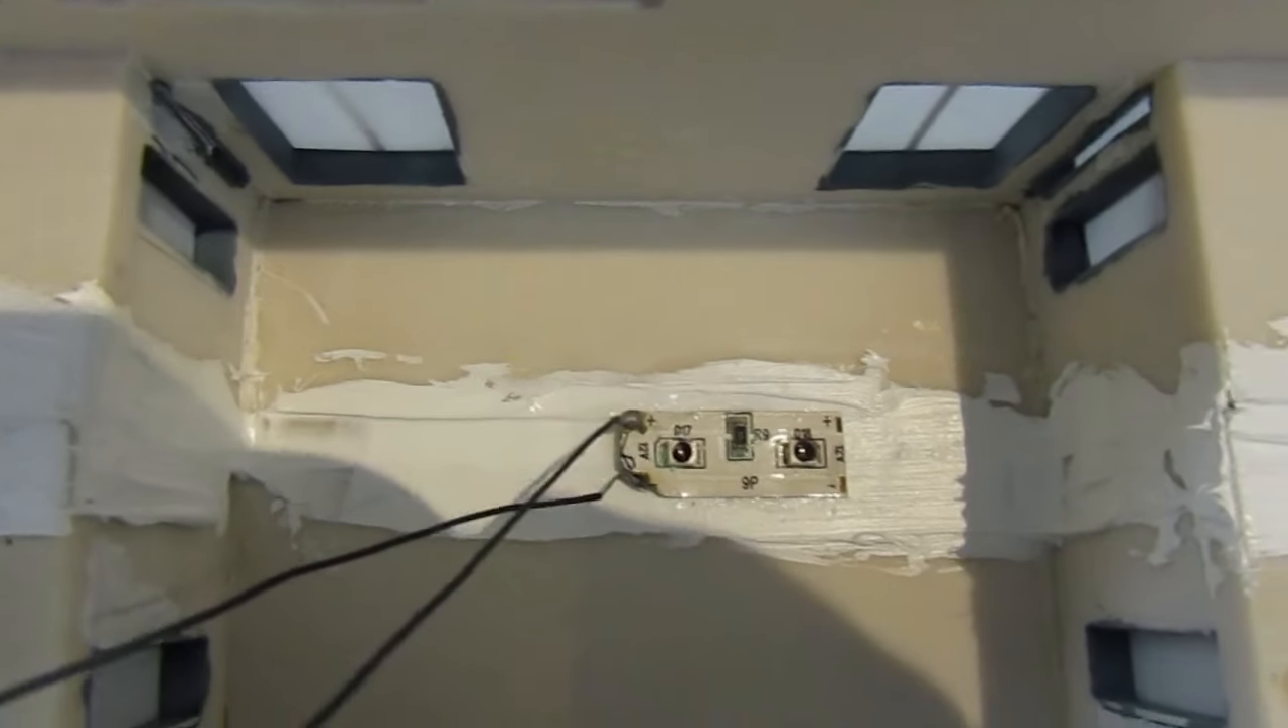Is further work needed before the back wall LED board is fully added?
No.